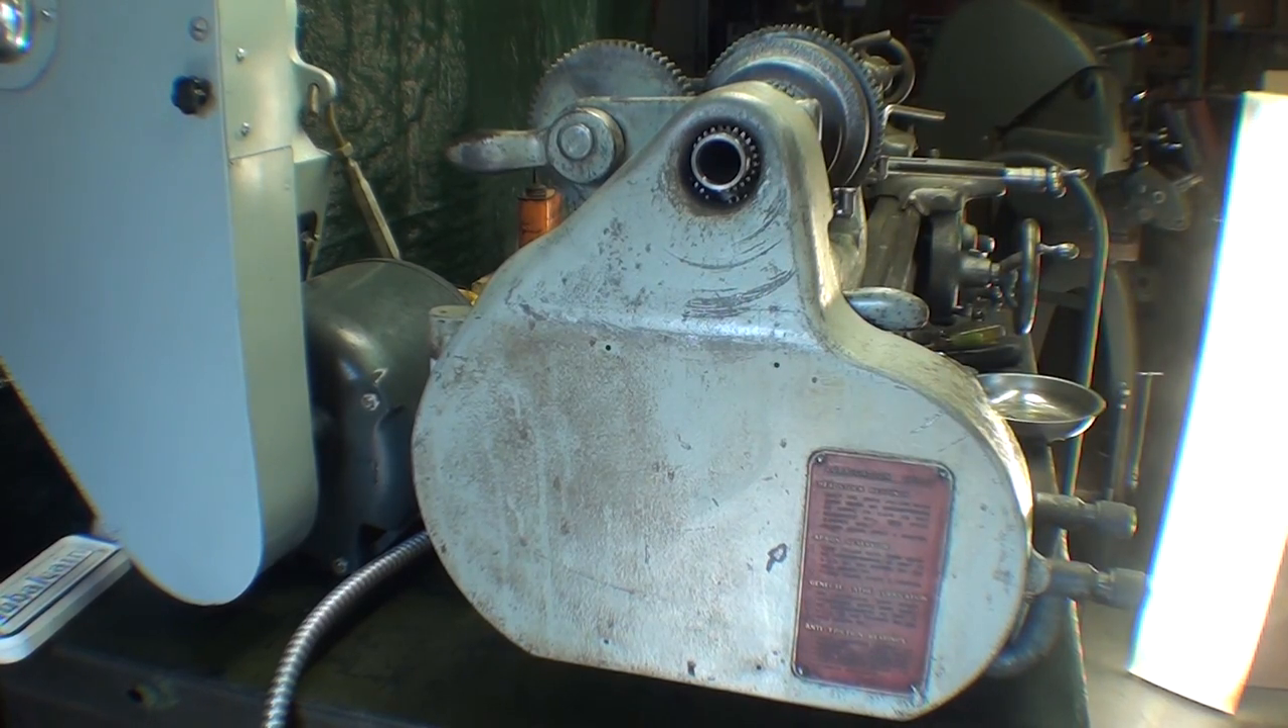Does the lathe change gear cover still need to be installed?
No.